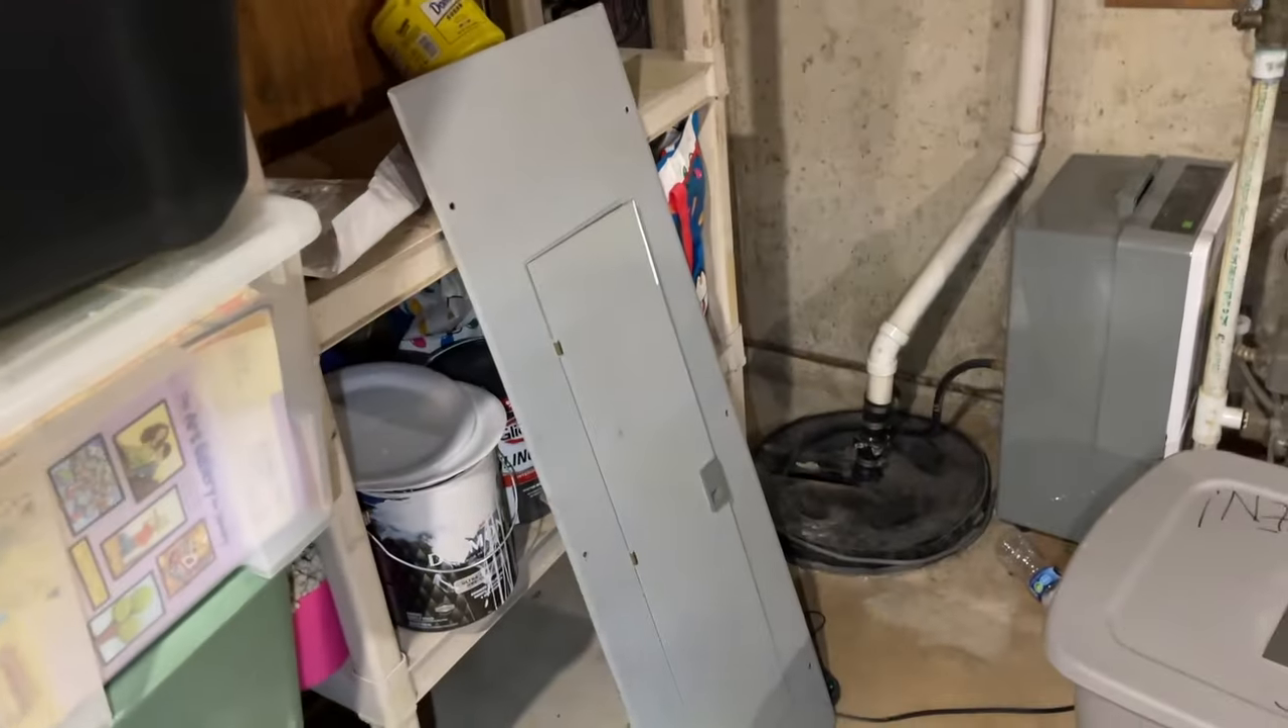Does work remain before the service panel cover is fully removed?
No.